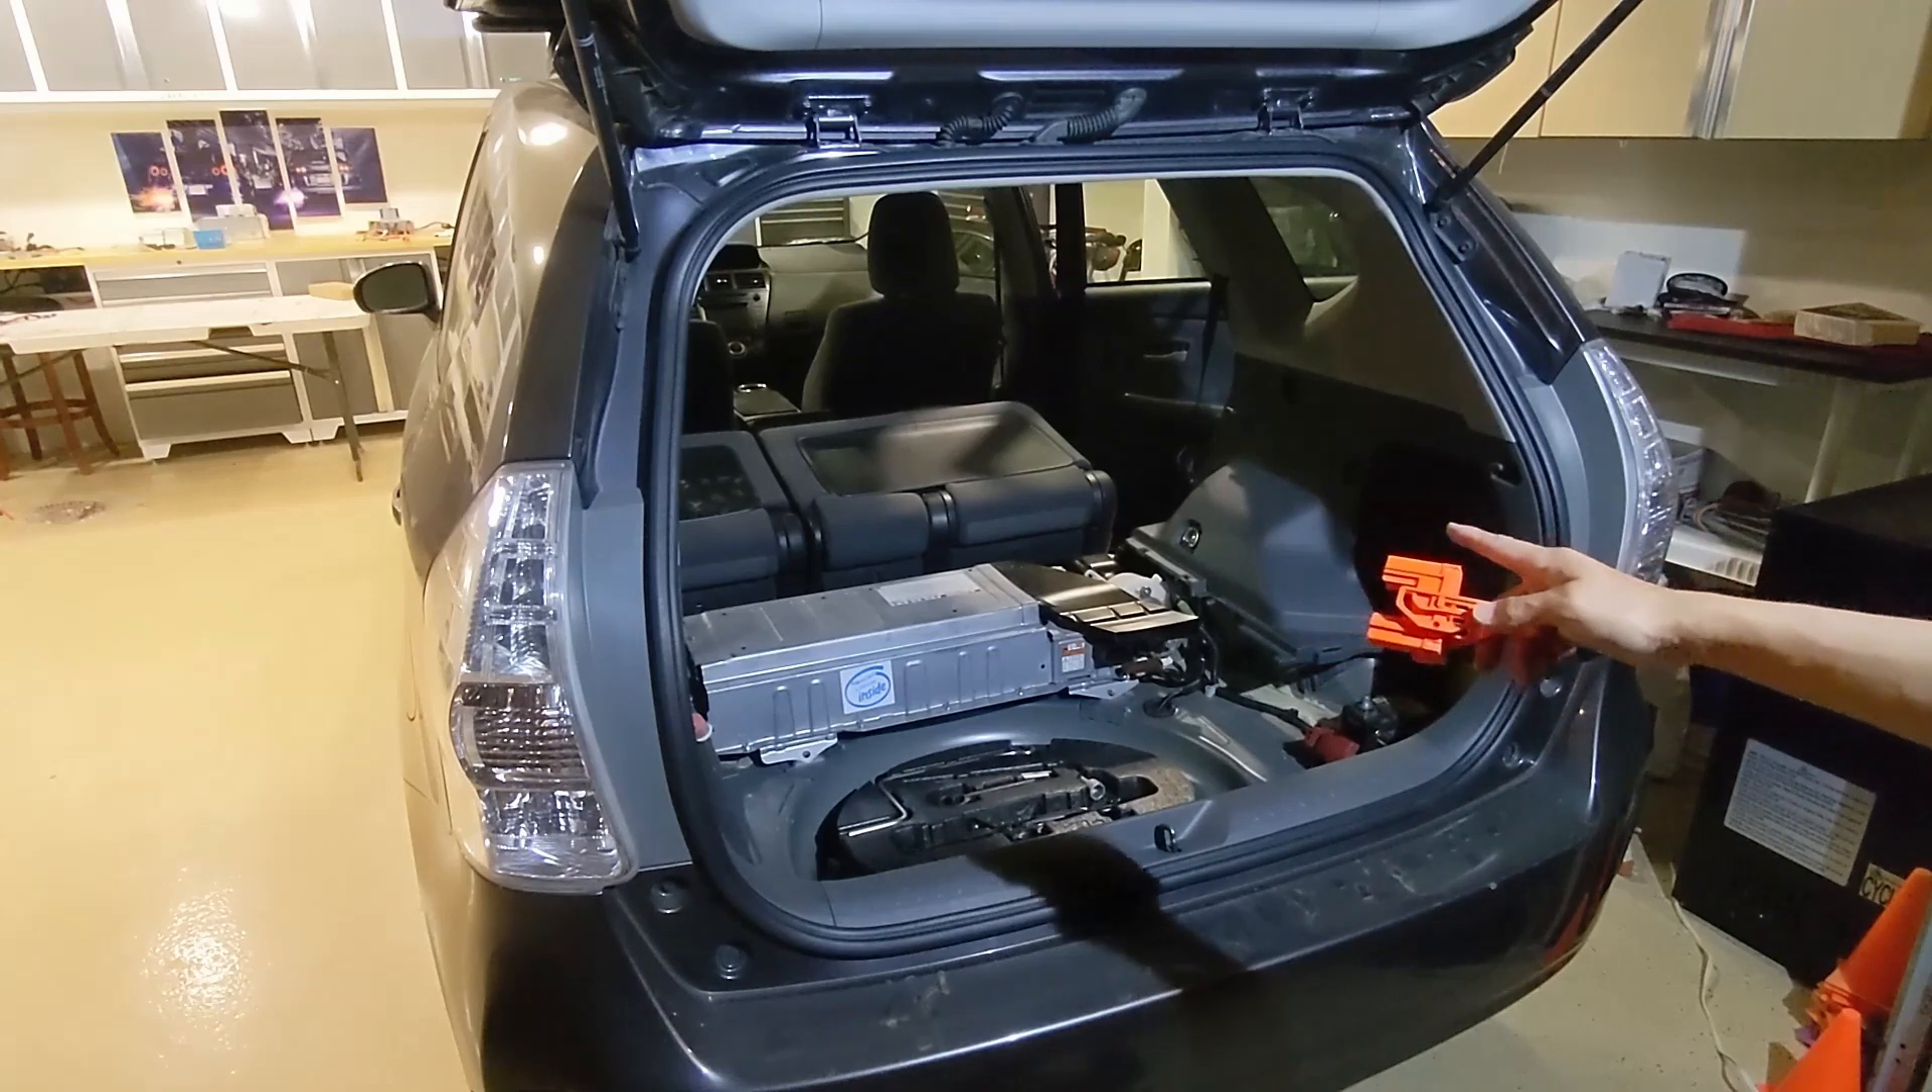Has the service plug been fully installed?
No.